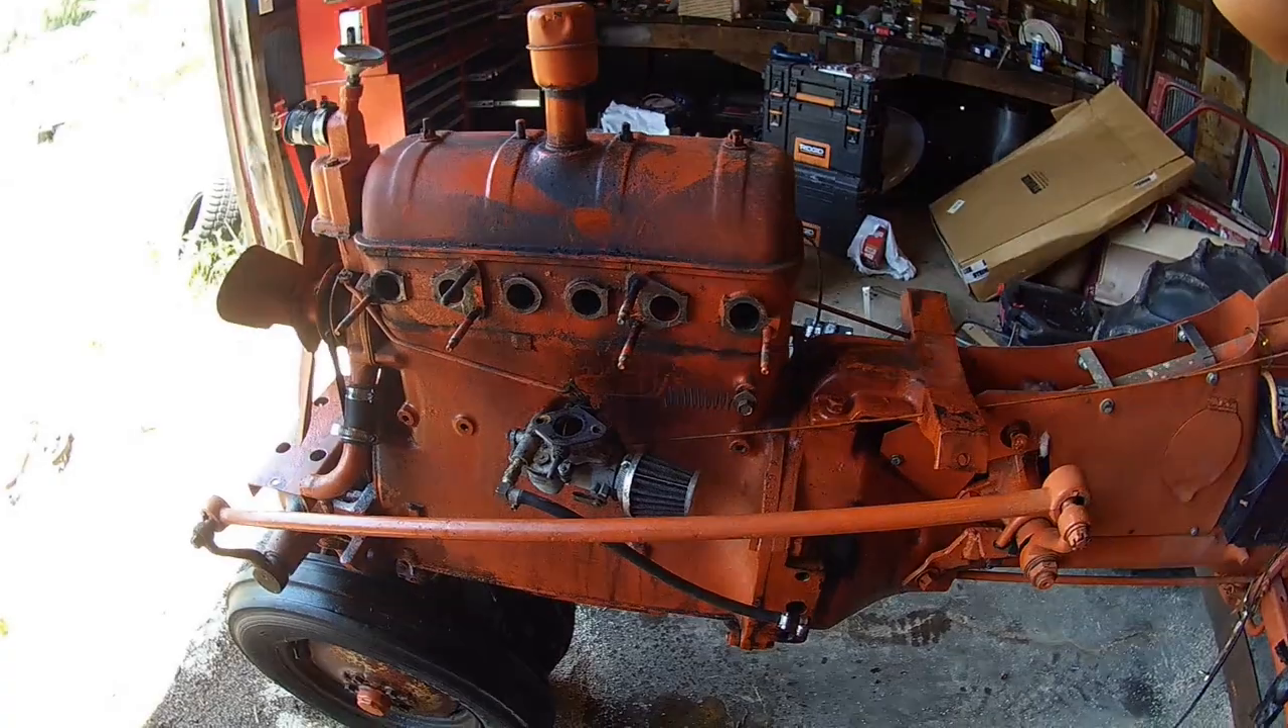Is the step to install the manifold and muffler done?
No.